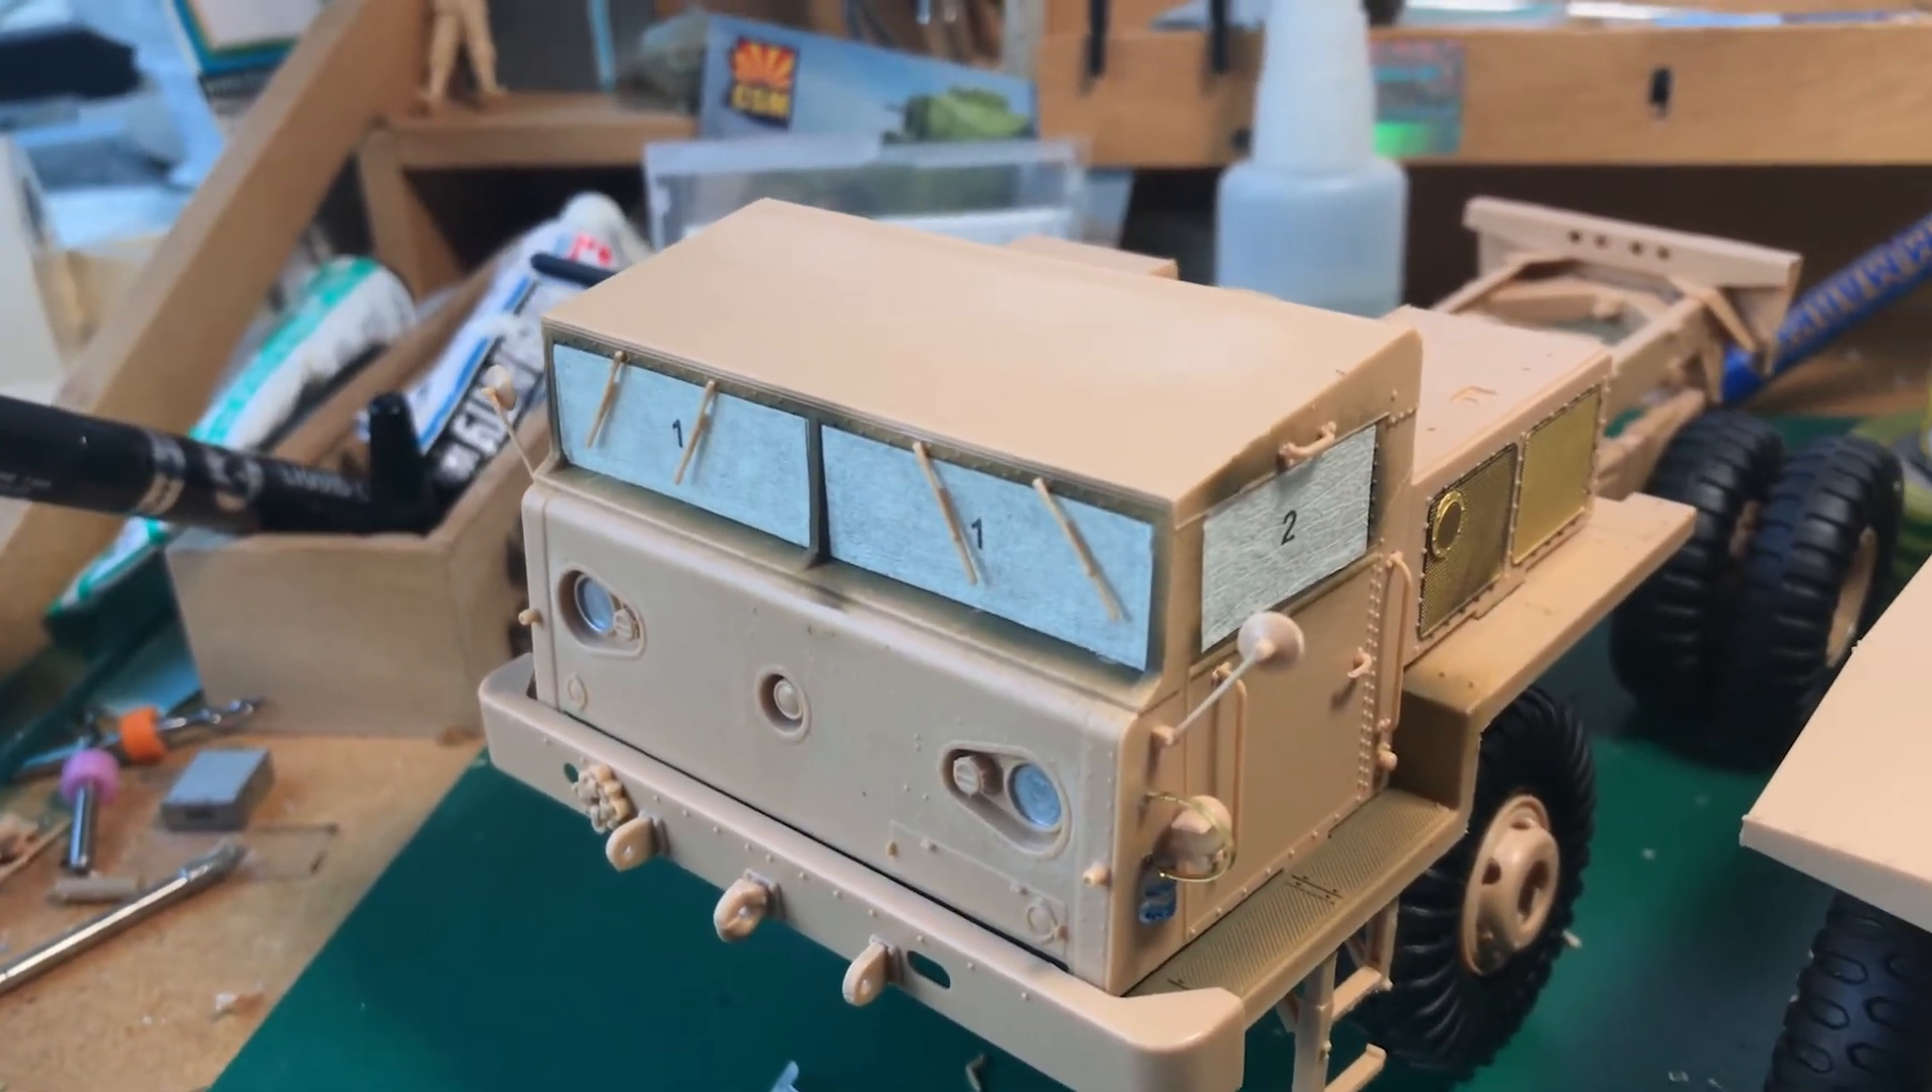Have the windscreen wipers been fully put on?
Yes.